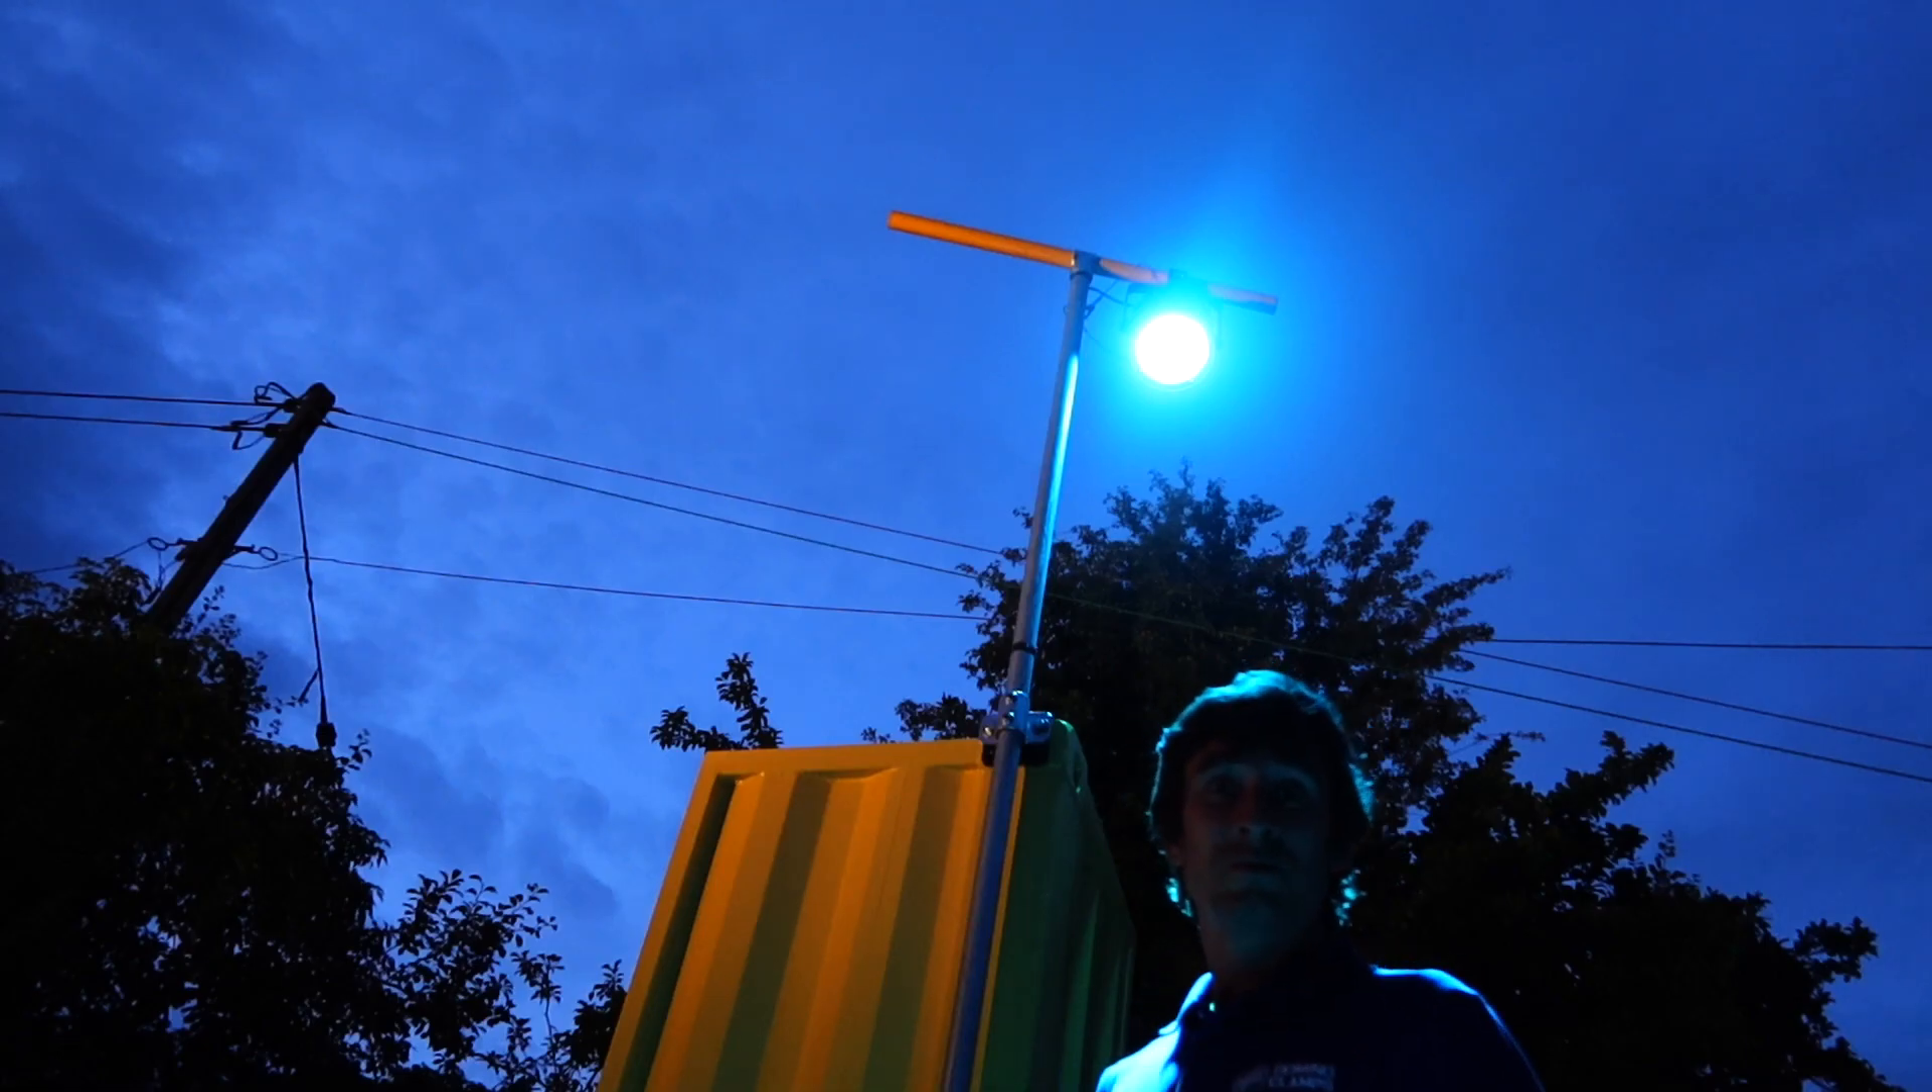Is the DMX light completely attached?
Yes.